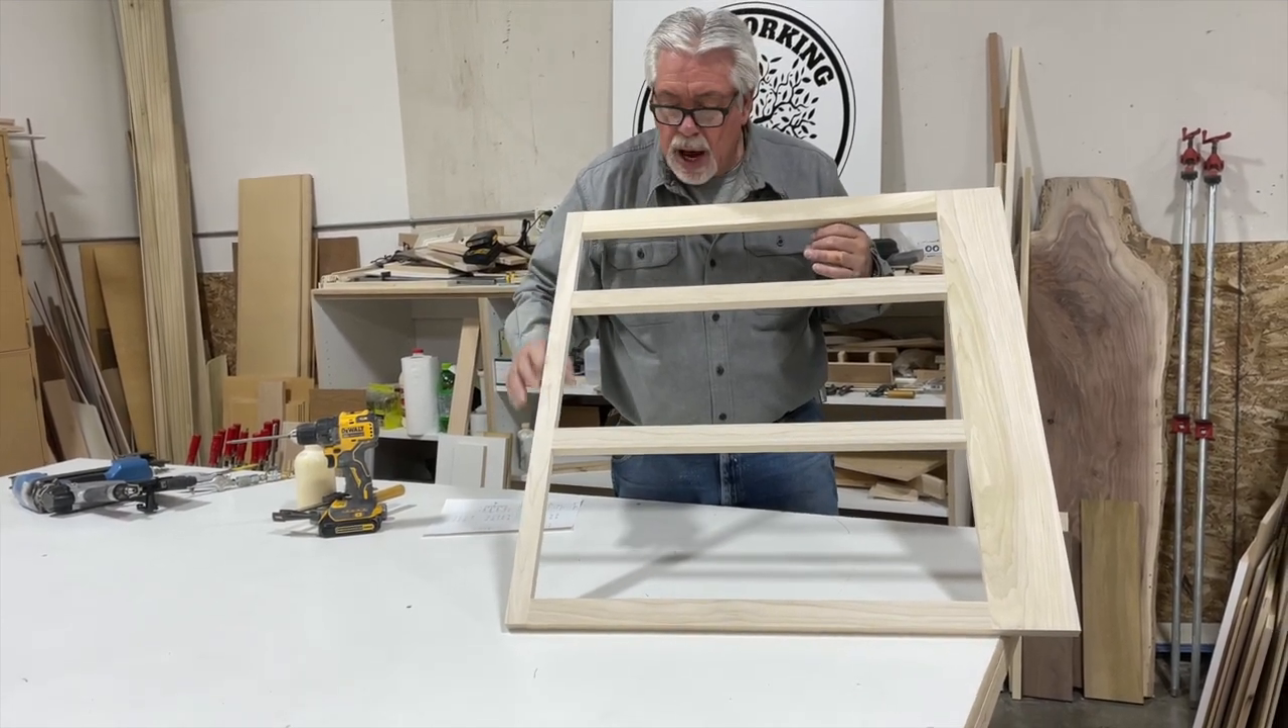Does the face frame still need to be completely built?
No.